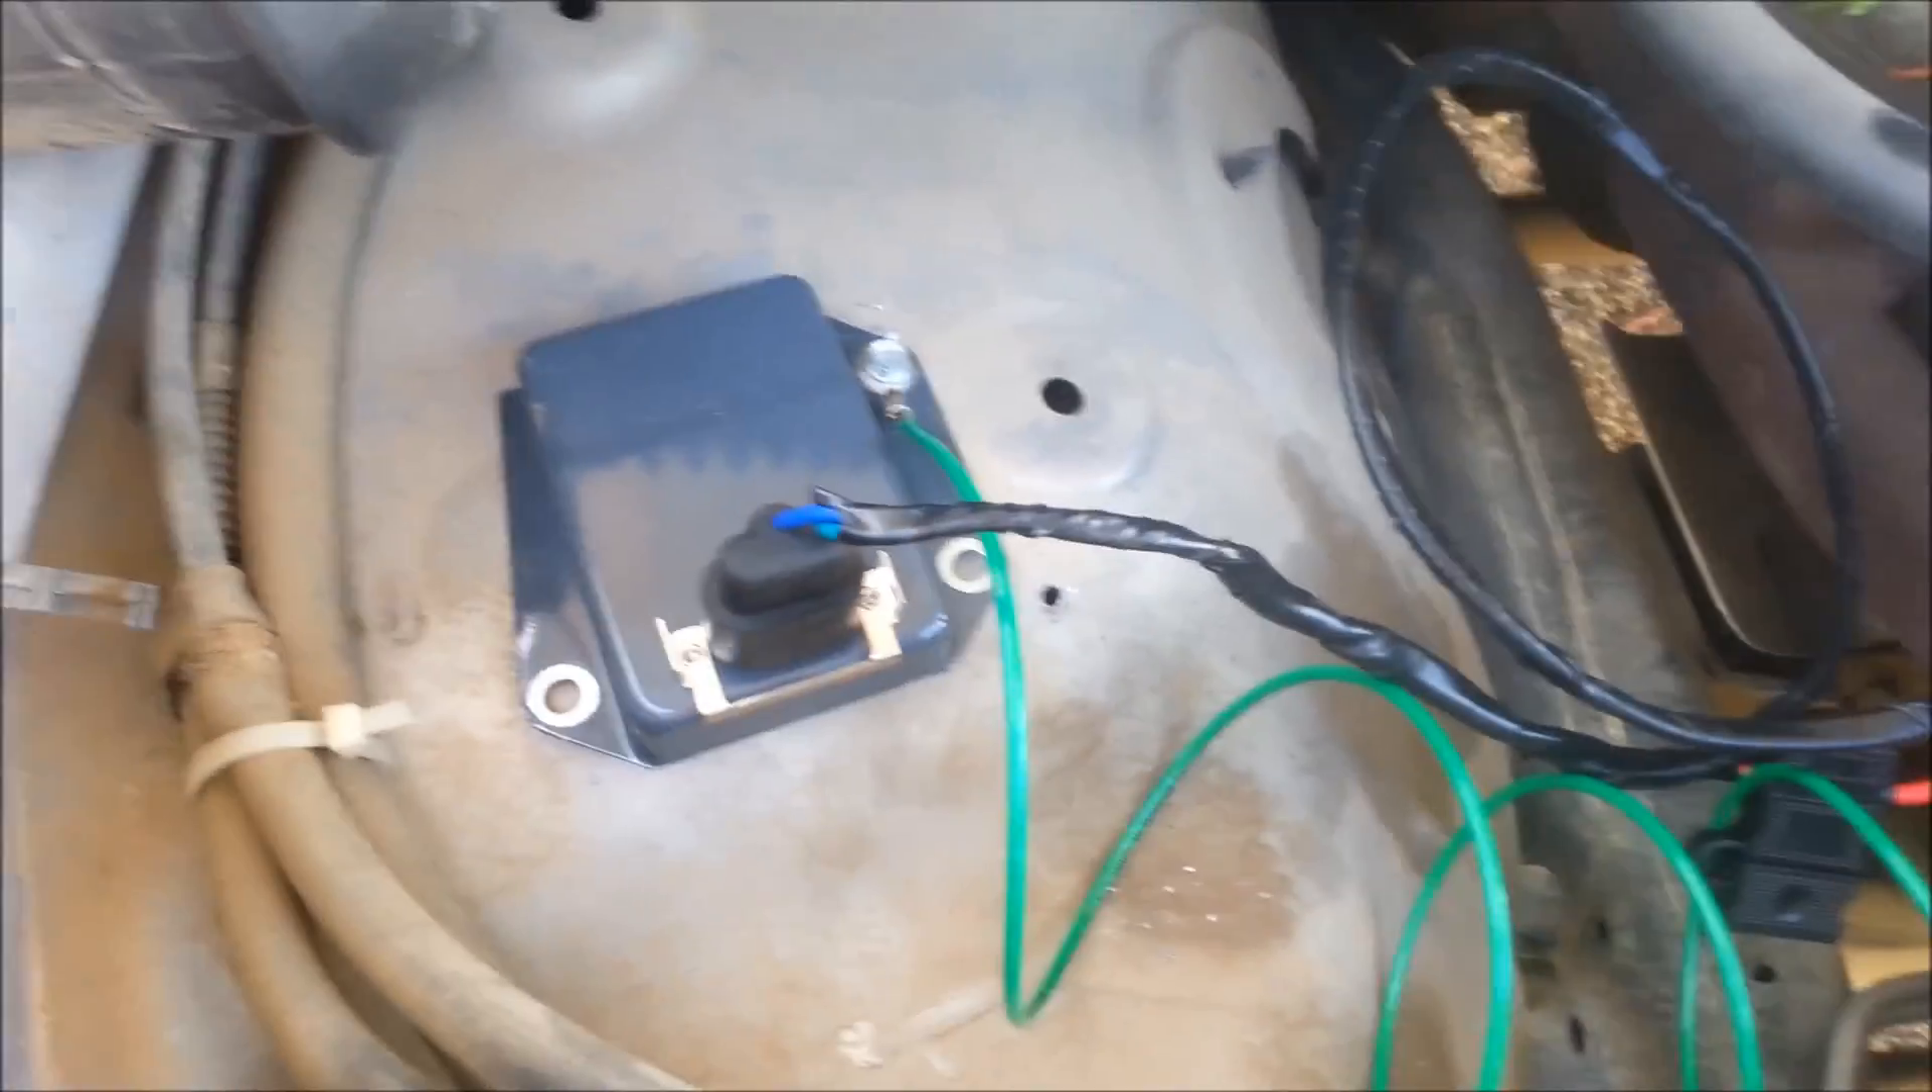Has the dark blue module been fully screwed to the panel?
No.